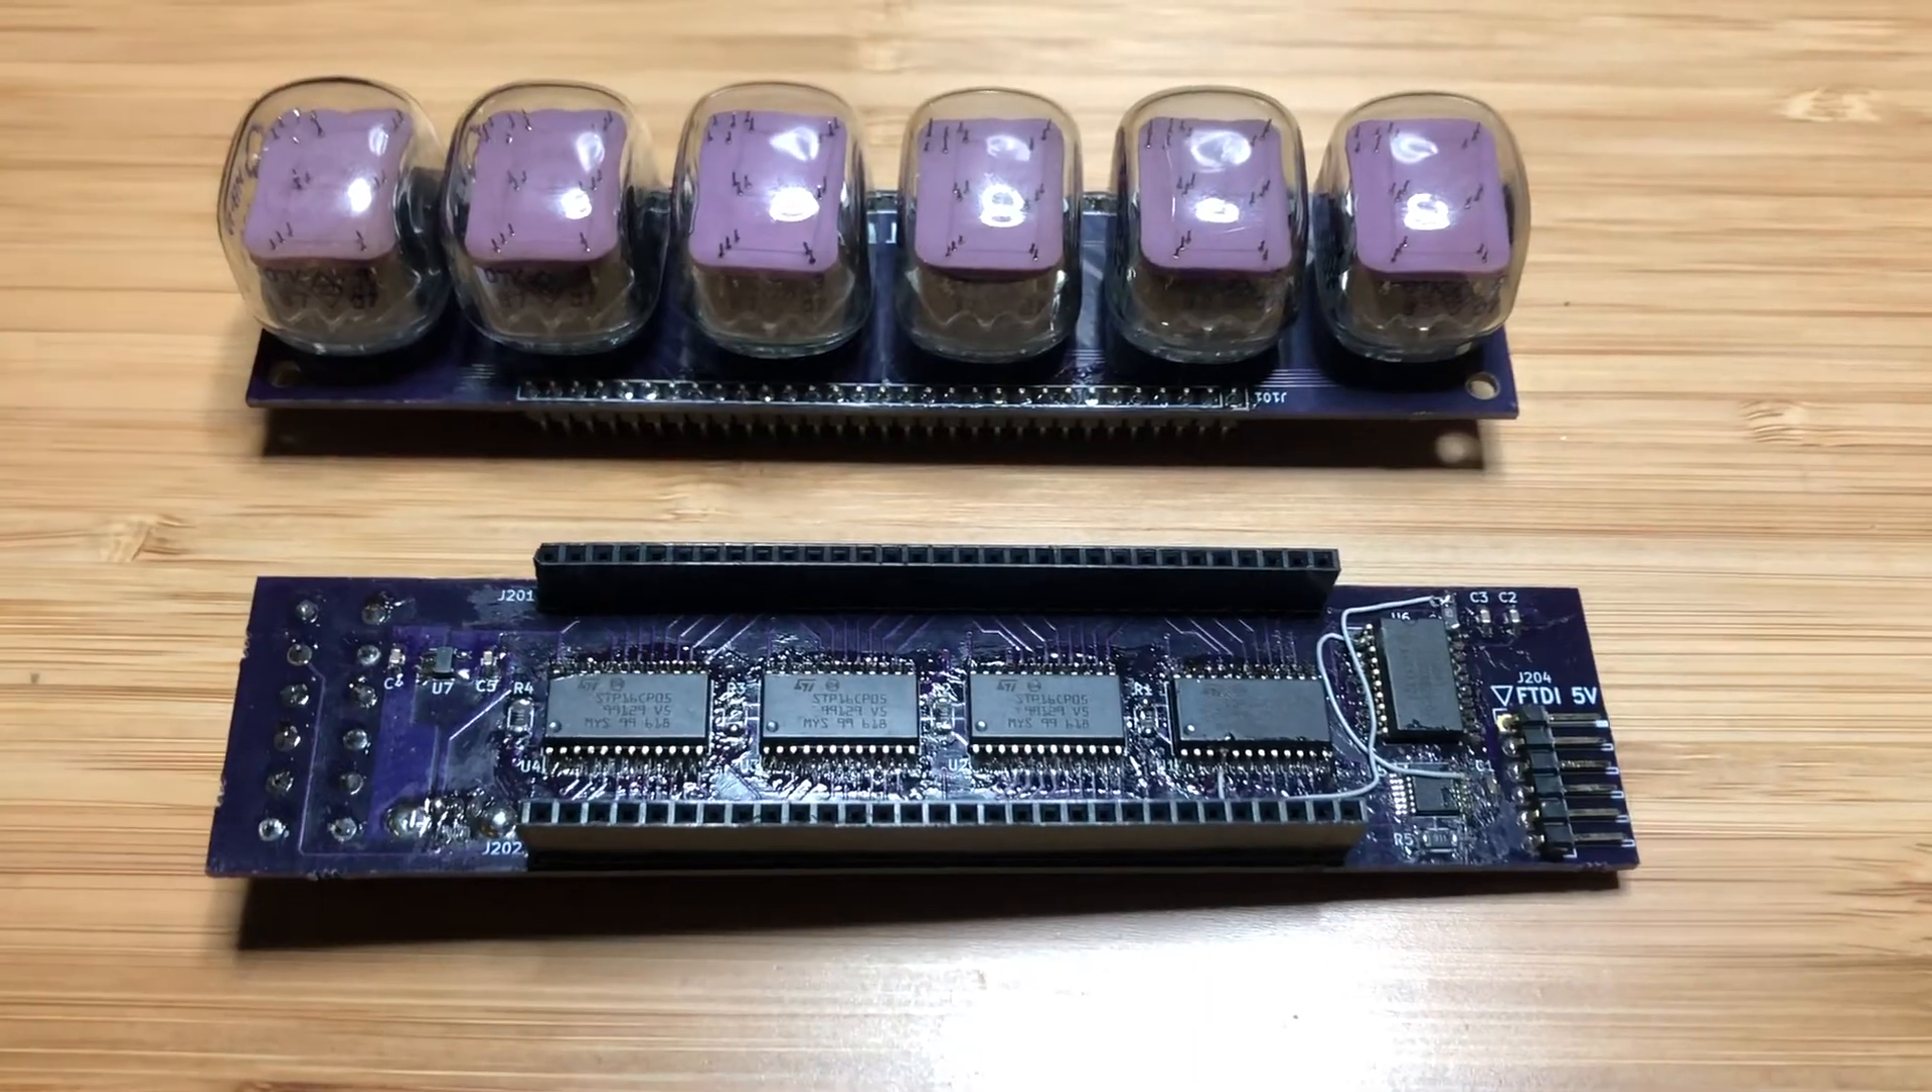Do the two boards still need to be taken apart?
No.